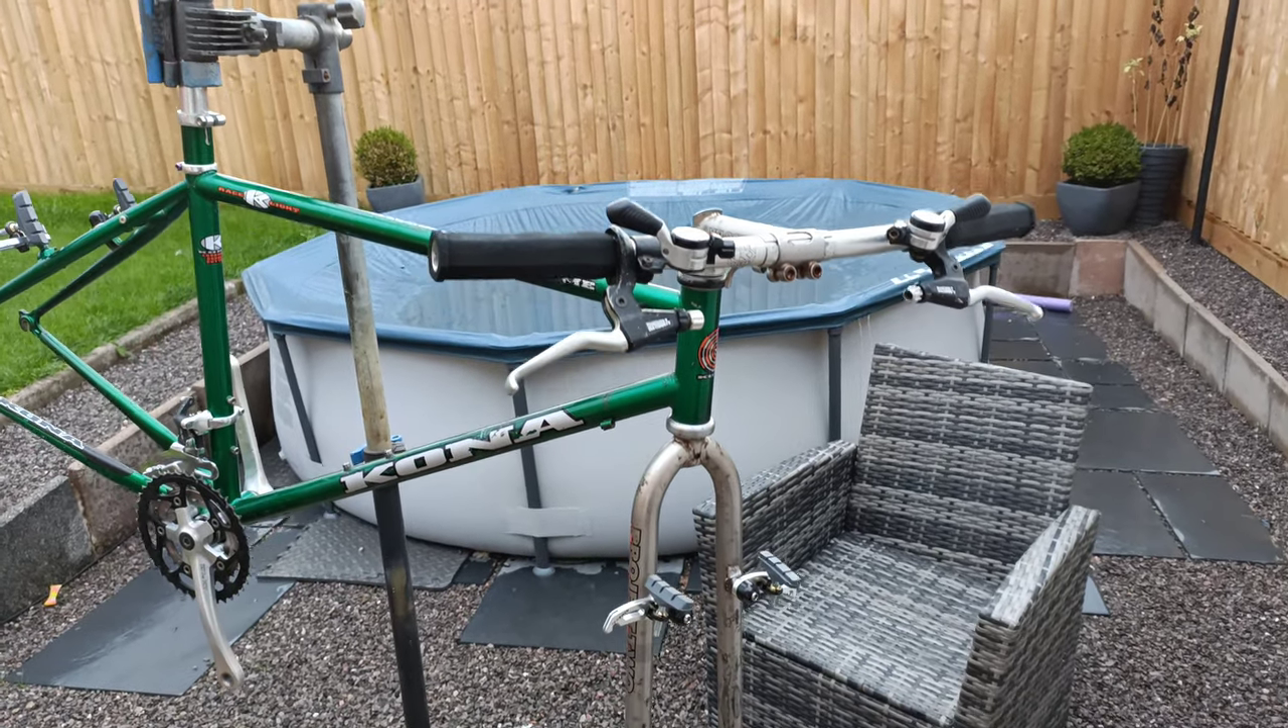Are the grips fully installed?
Yes.